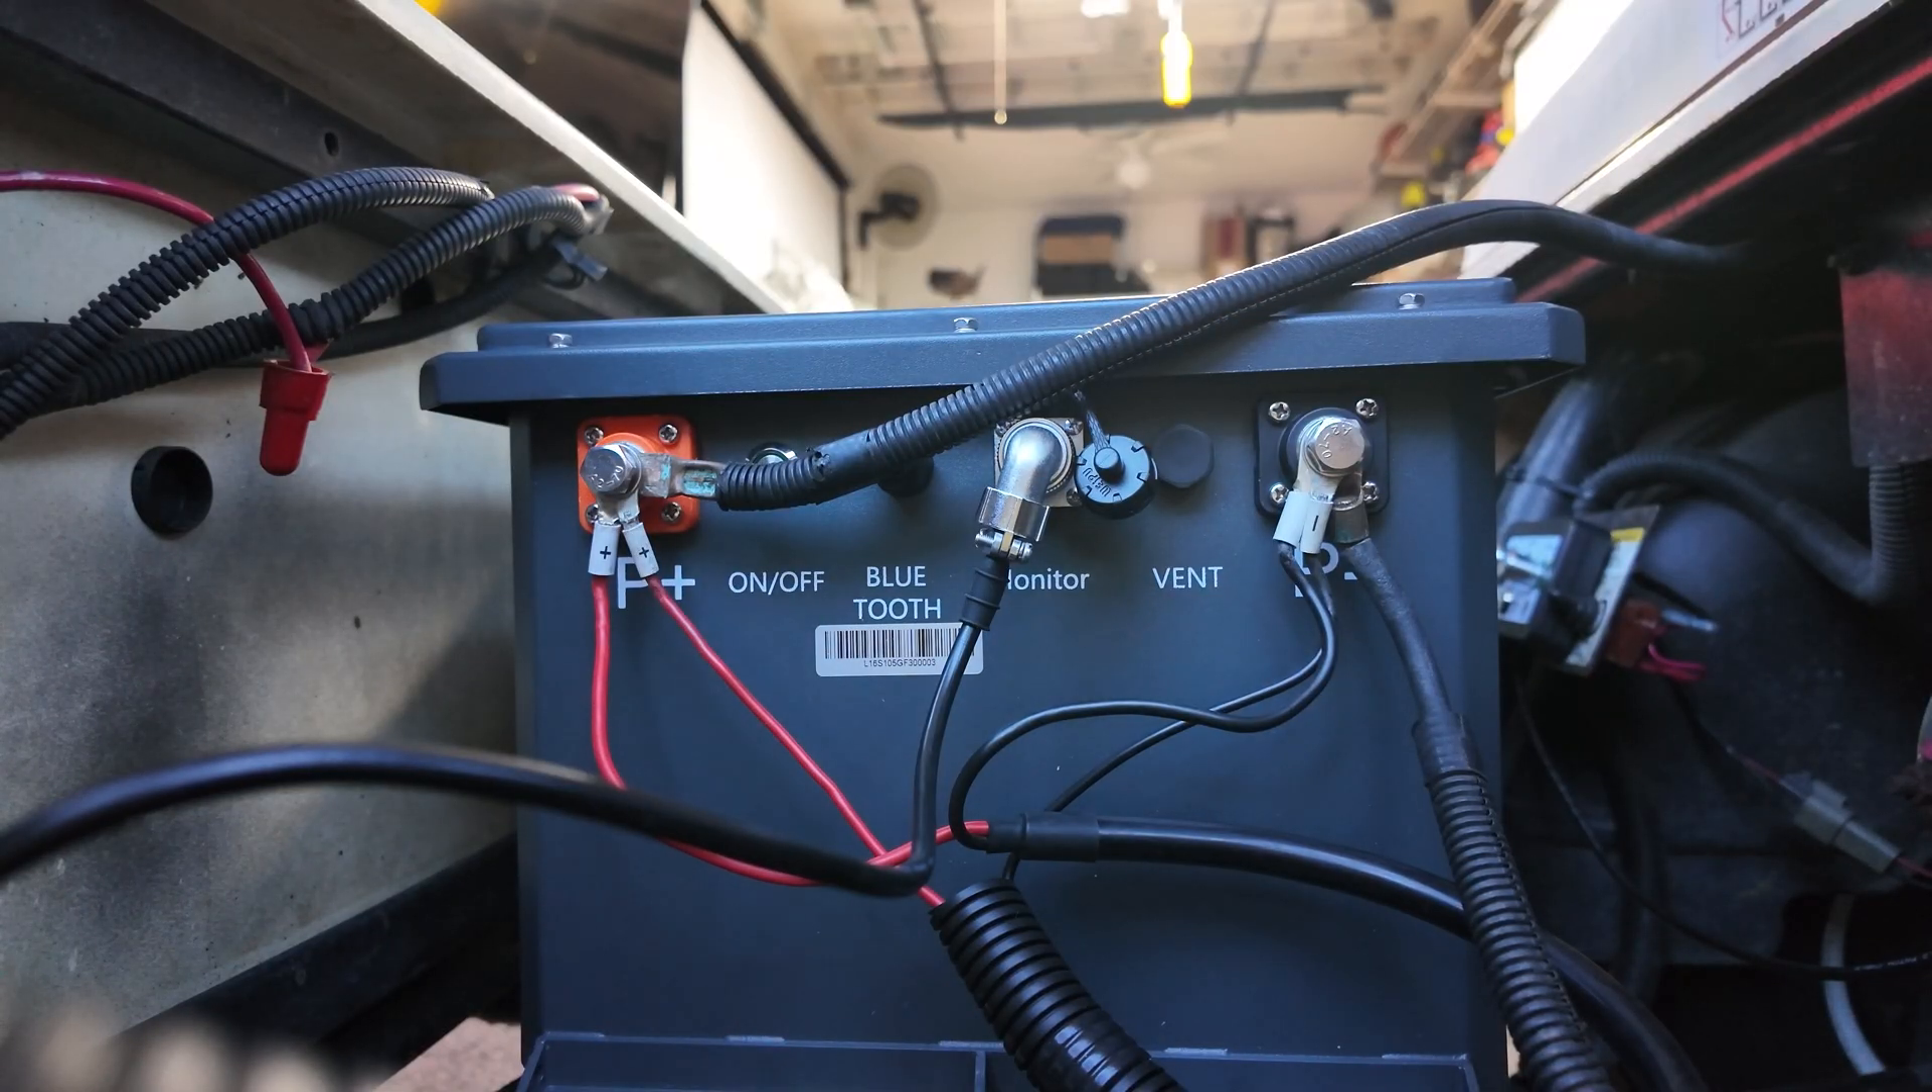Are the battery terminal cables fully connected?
Yes.